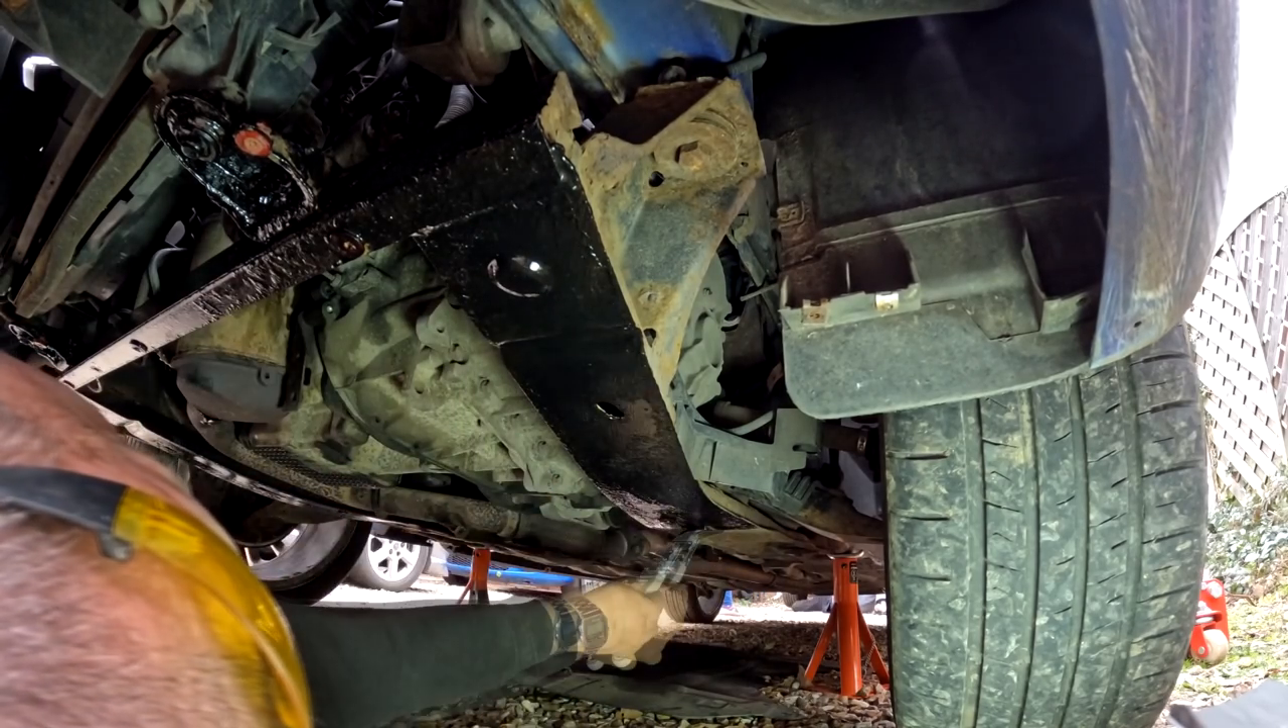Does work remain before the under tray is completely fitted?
Yes.